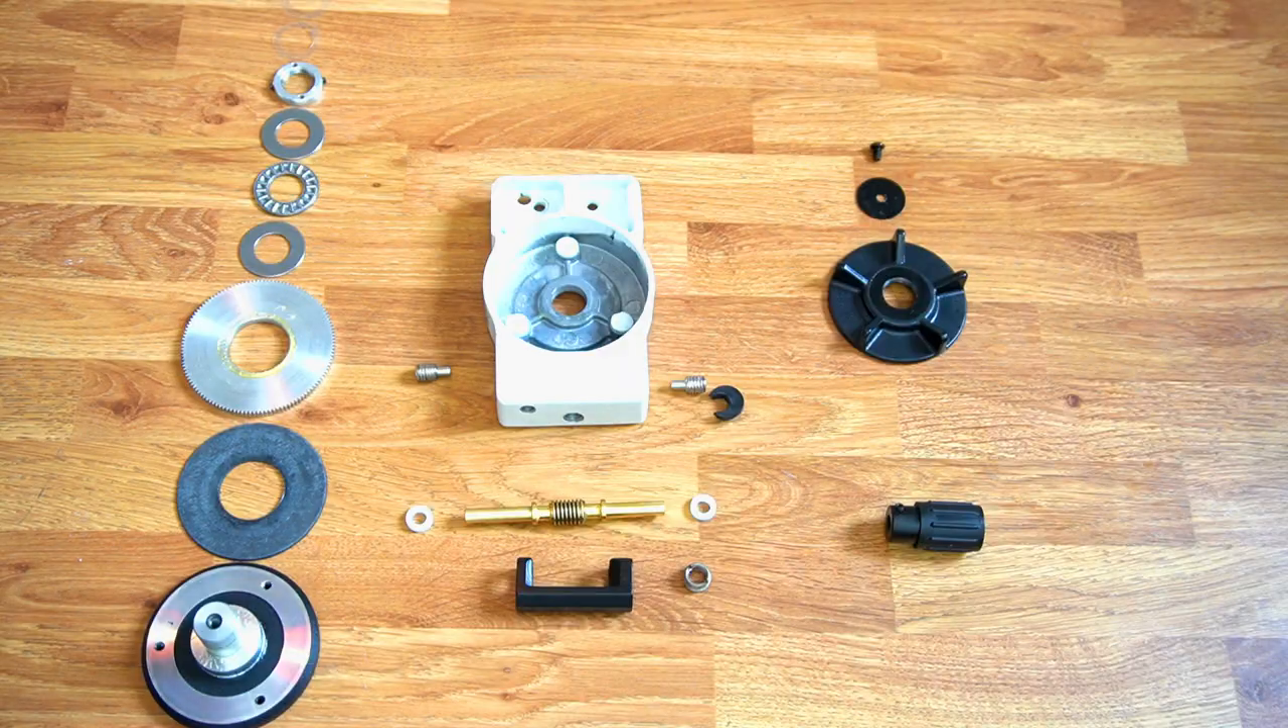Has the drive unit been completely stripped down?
Yes.